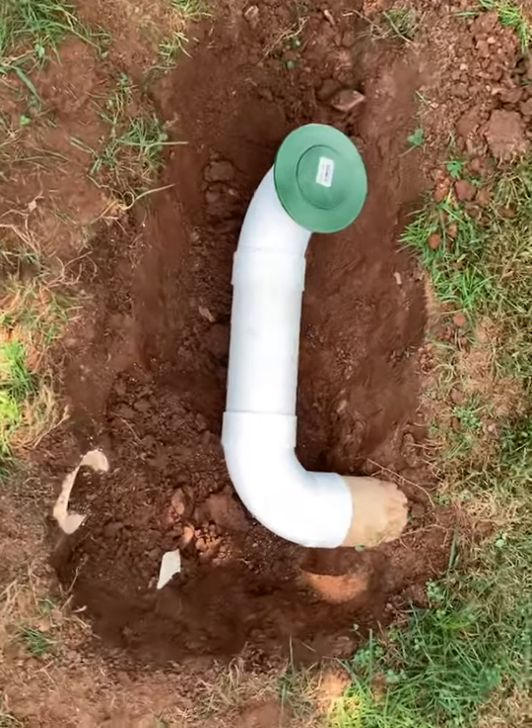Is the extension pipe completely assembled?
Yes.